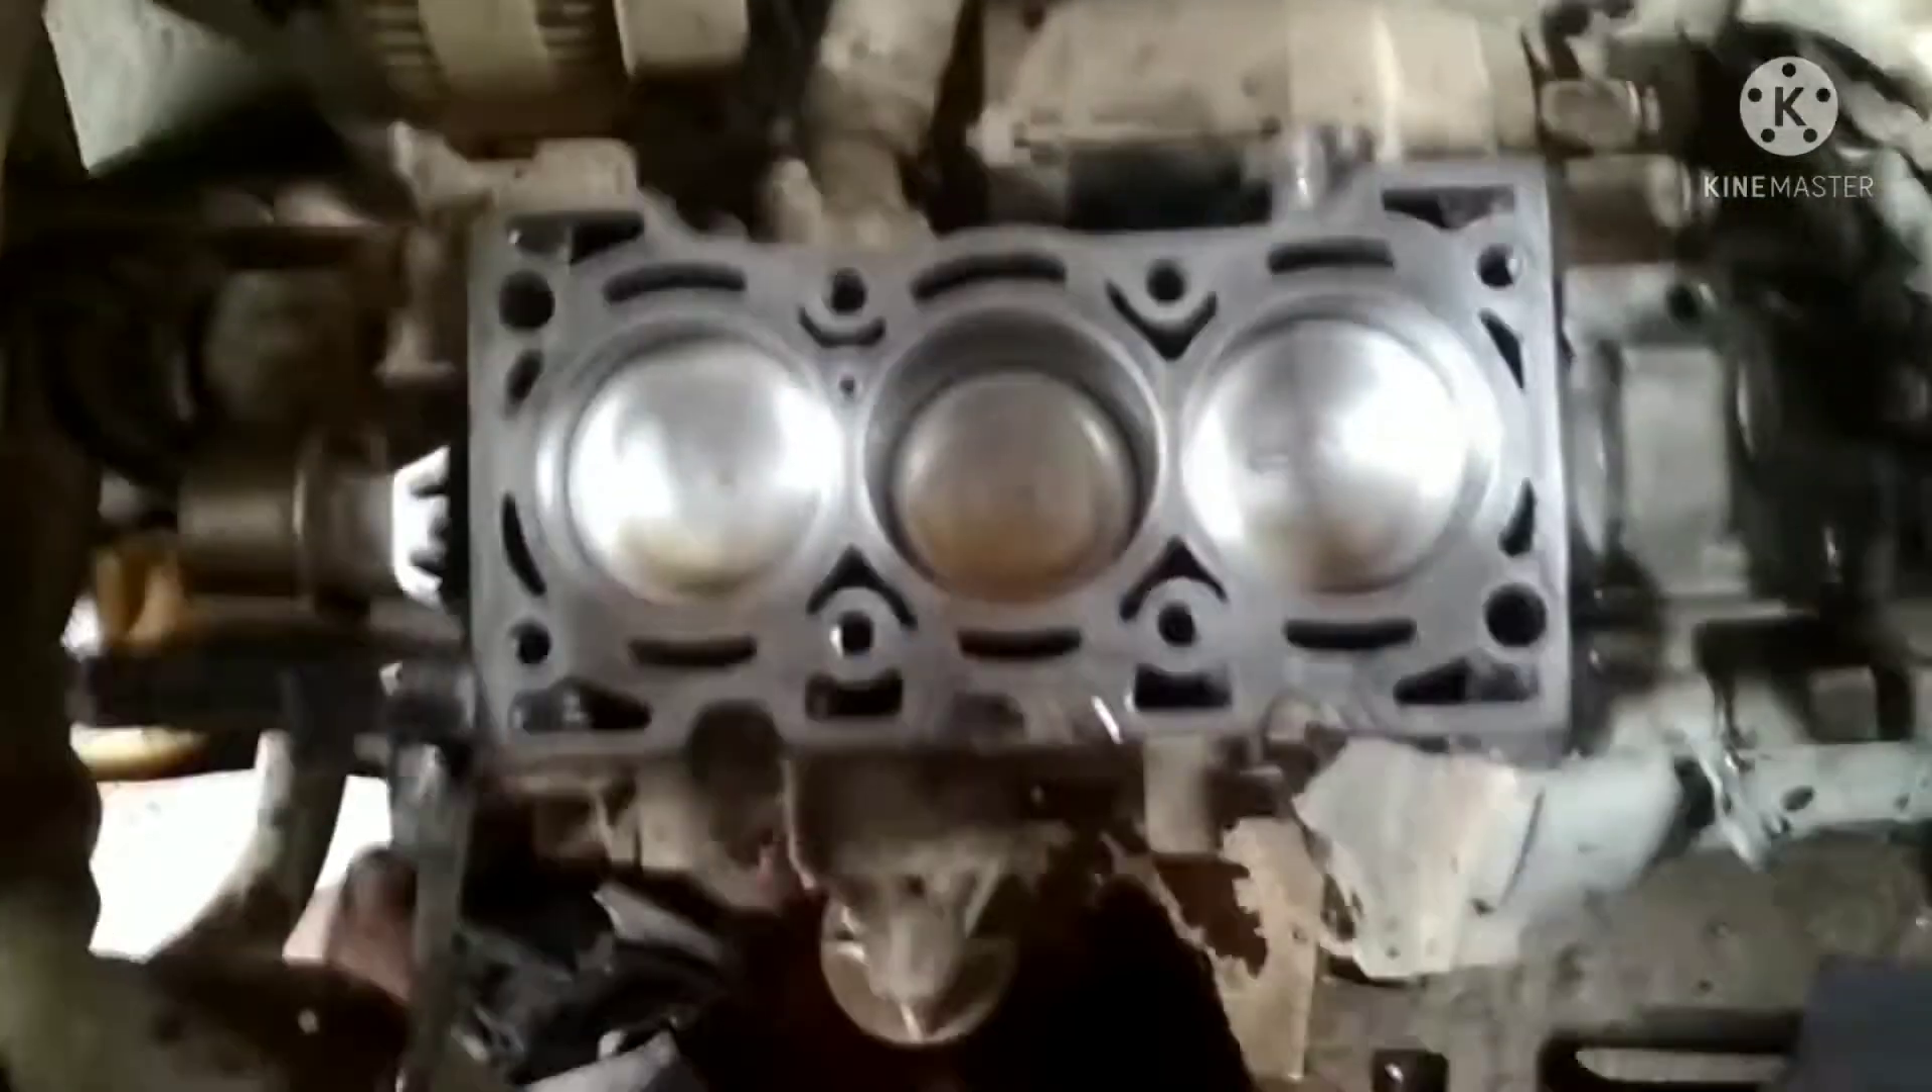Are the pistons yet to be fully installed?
No.